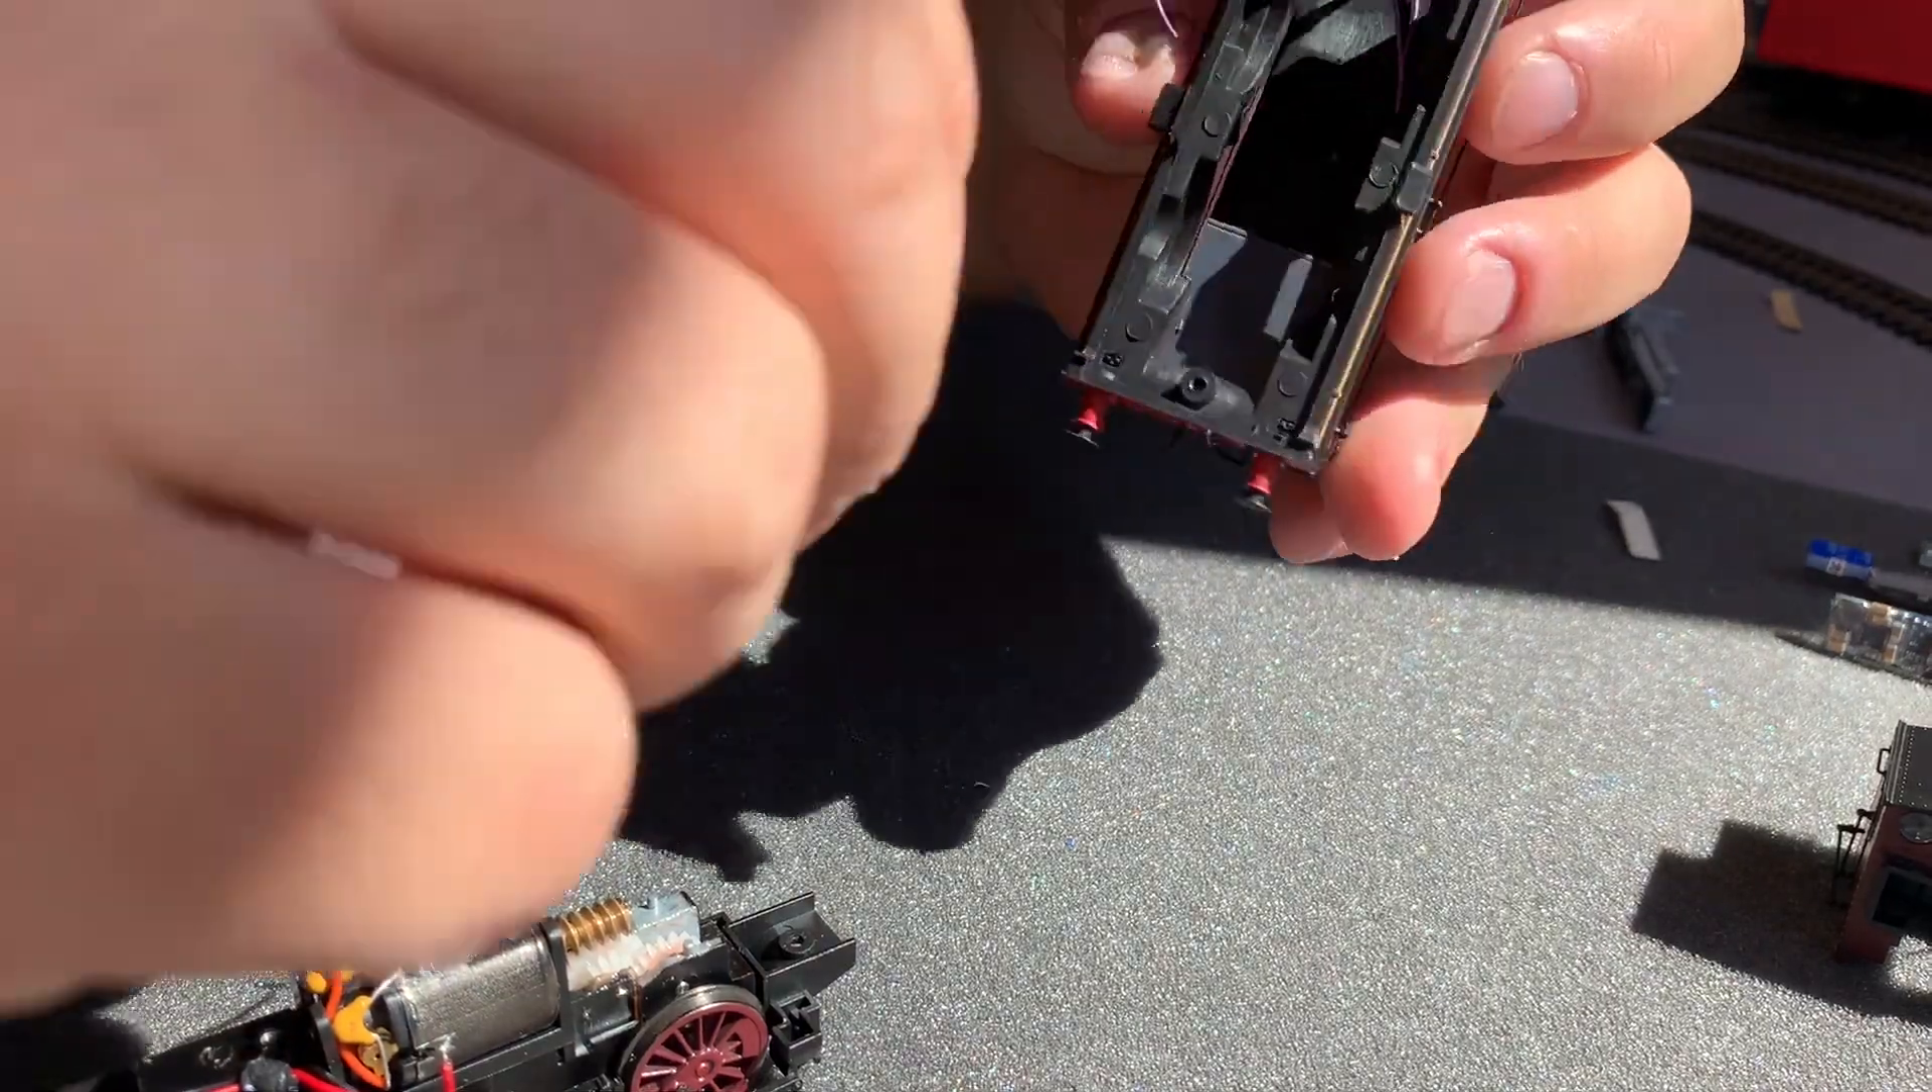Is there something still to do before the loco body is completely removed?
No.